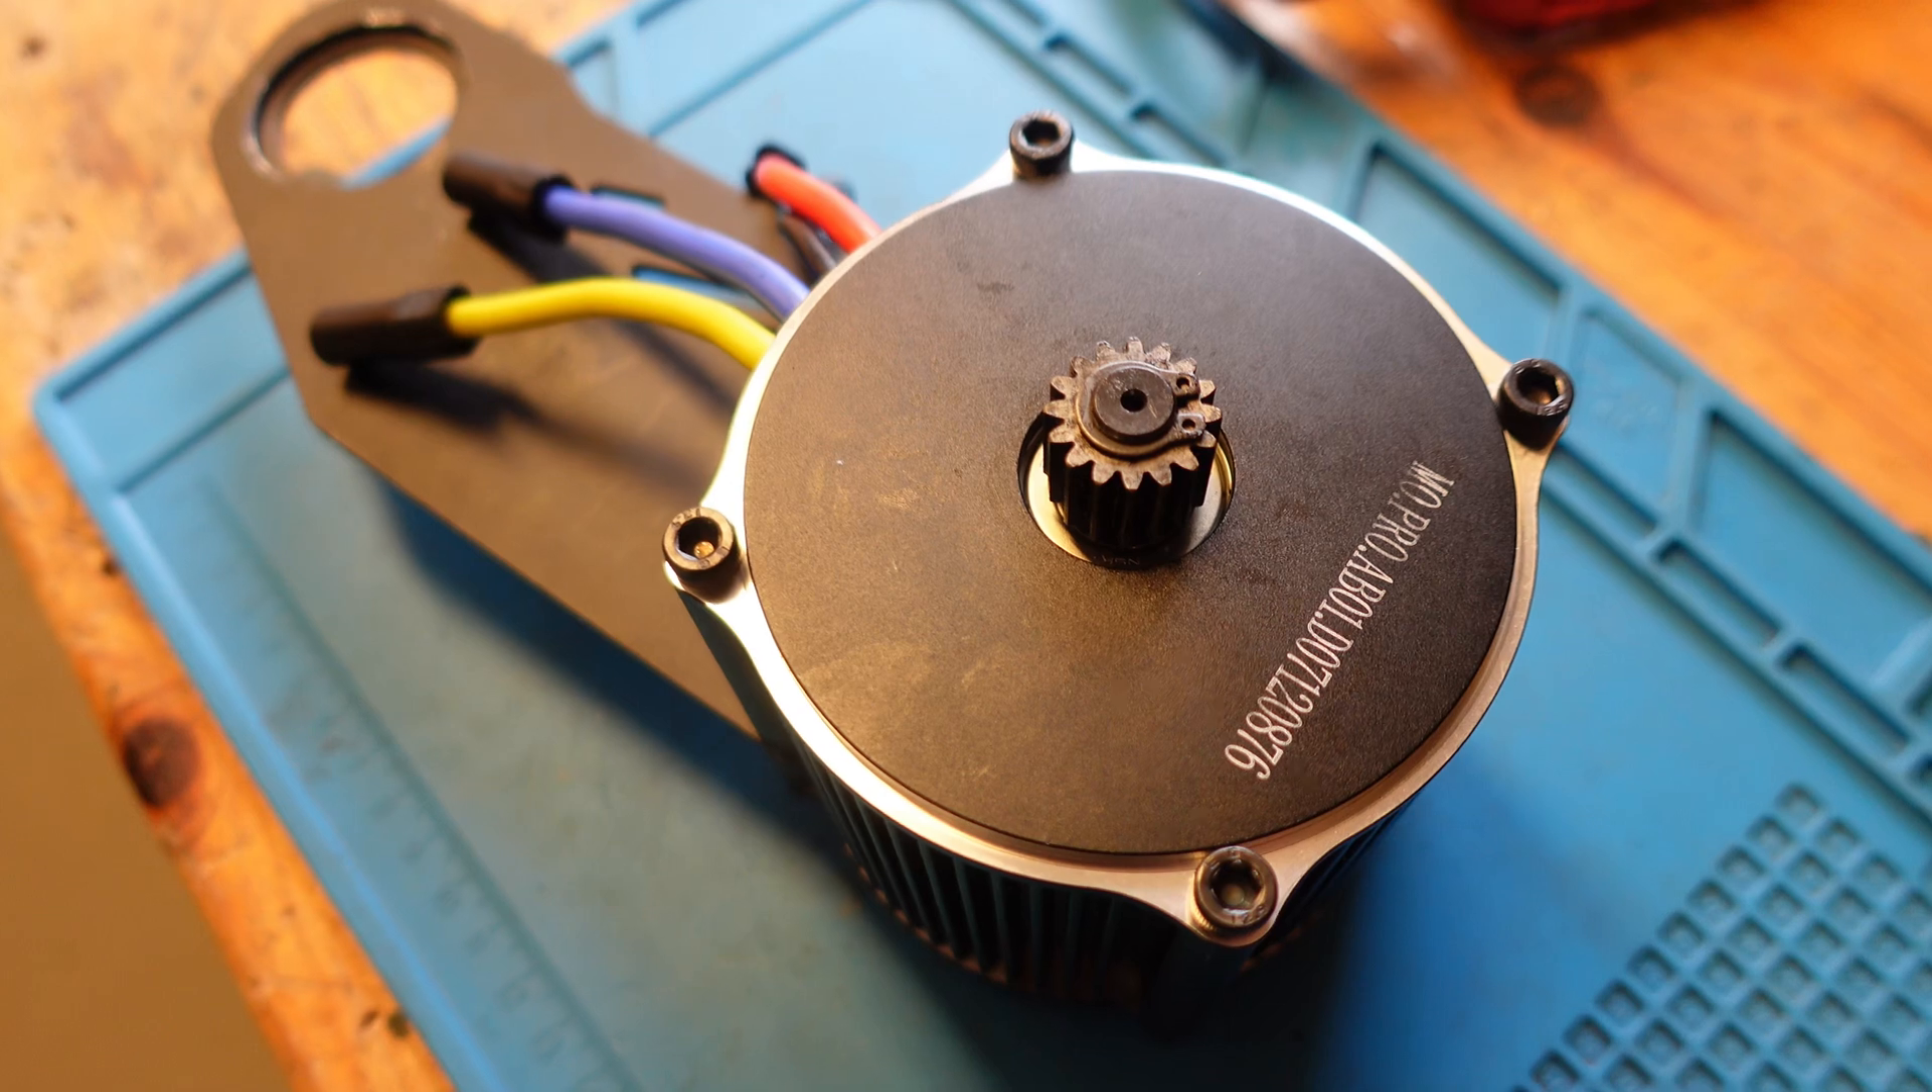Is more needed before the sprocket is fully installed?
No.